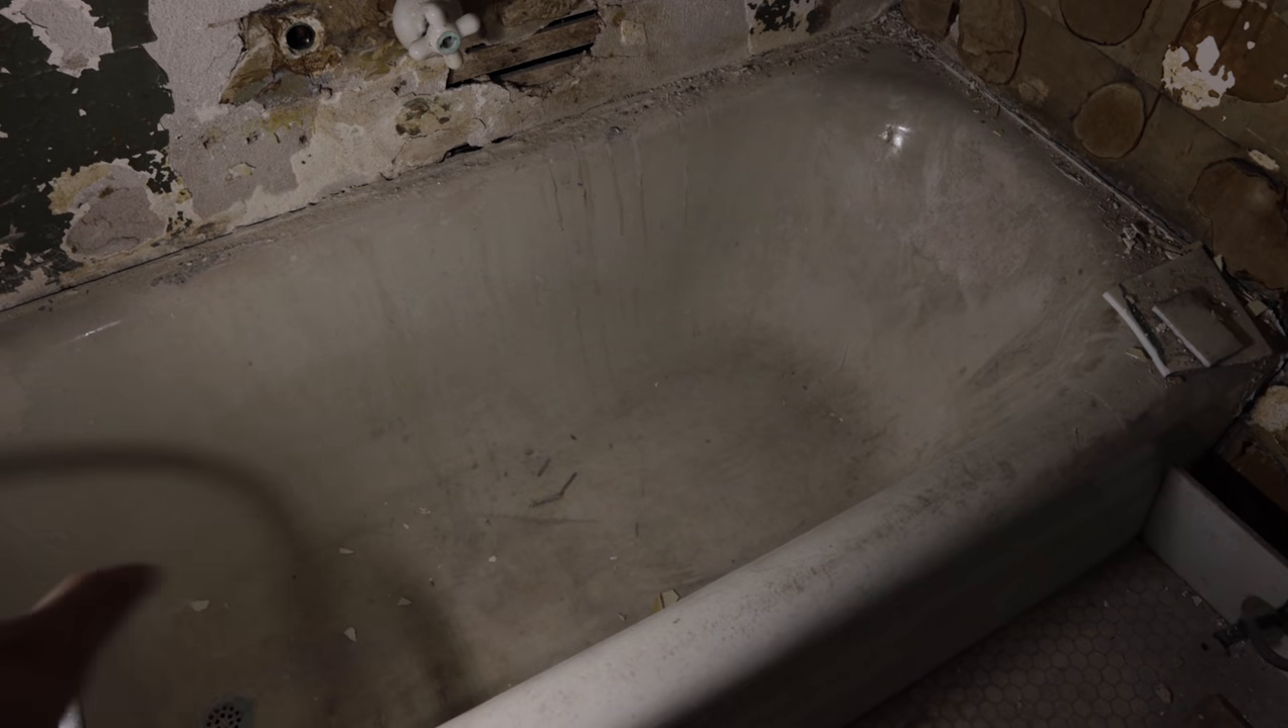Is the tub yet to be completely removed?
Yes.